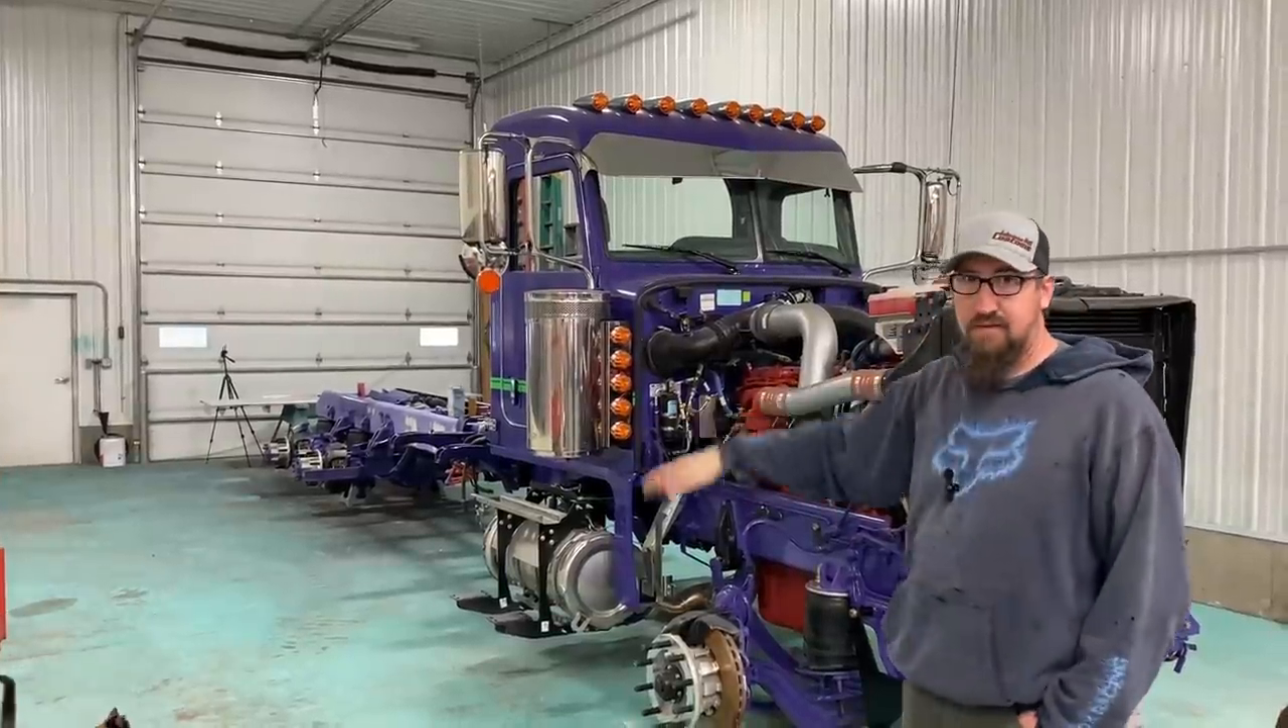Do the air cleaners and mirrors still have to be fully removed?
Yes.